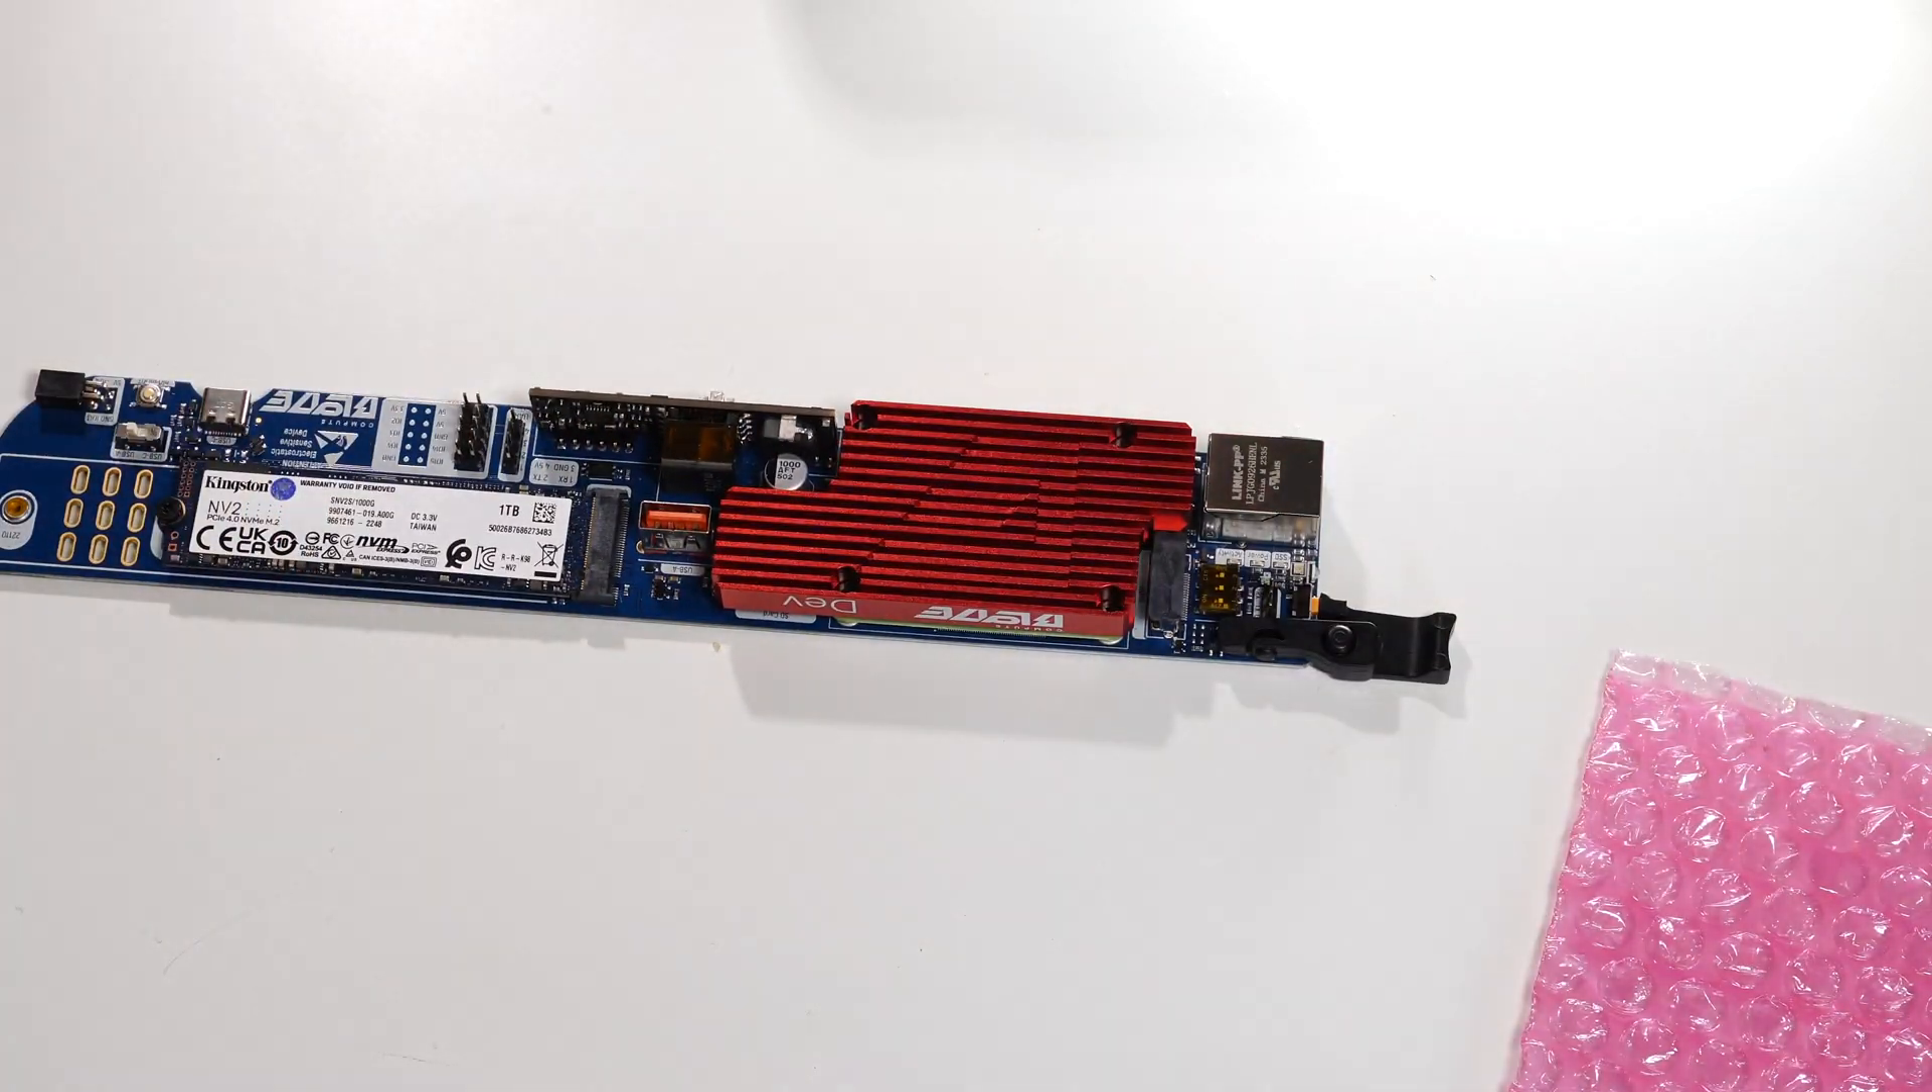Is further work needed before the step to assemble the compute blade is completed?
No.